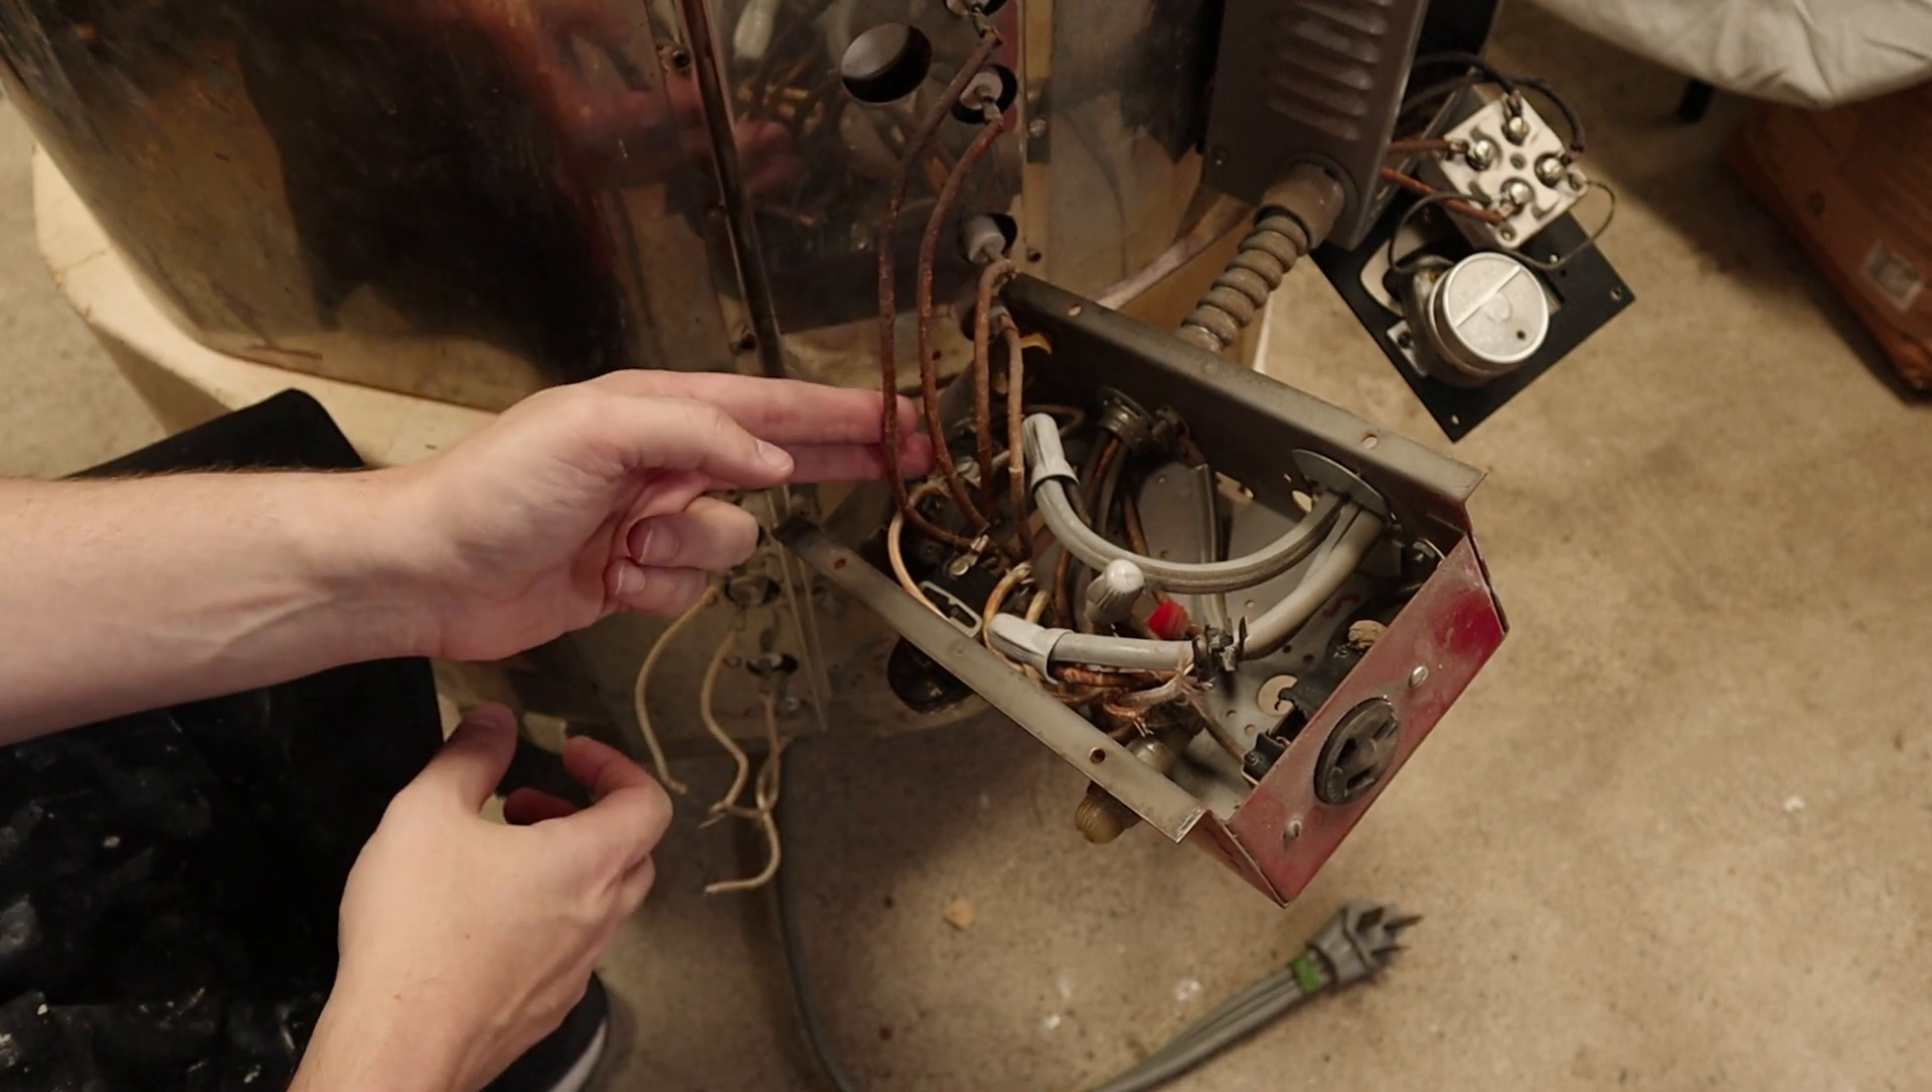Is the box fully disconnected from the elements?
No.